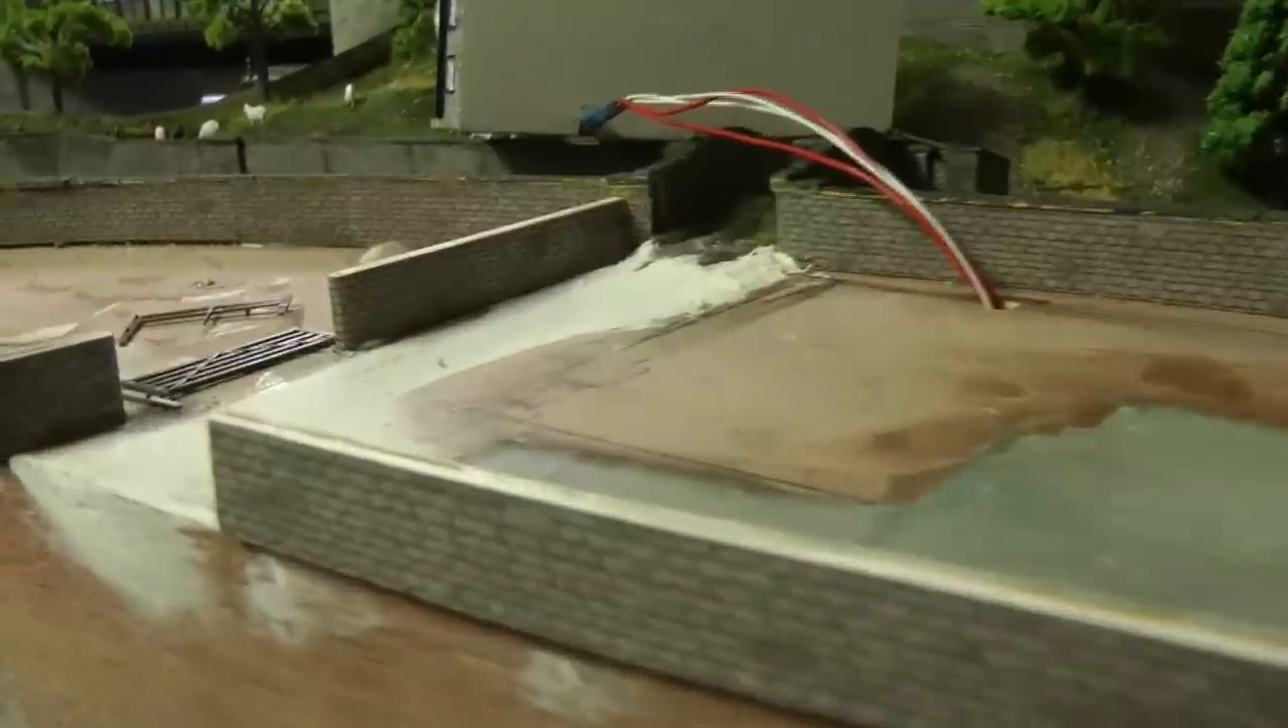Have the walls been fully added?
Yes.